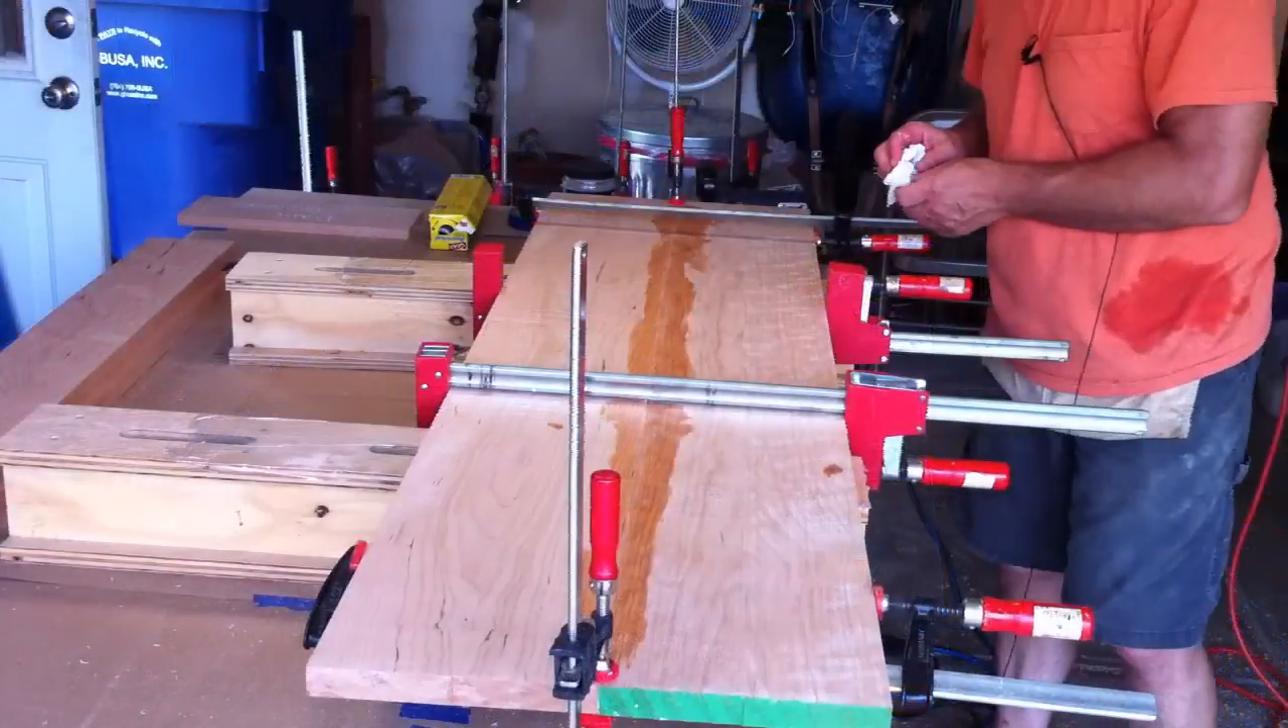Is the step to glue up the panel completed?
Yes.